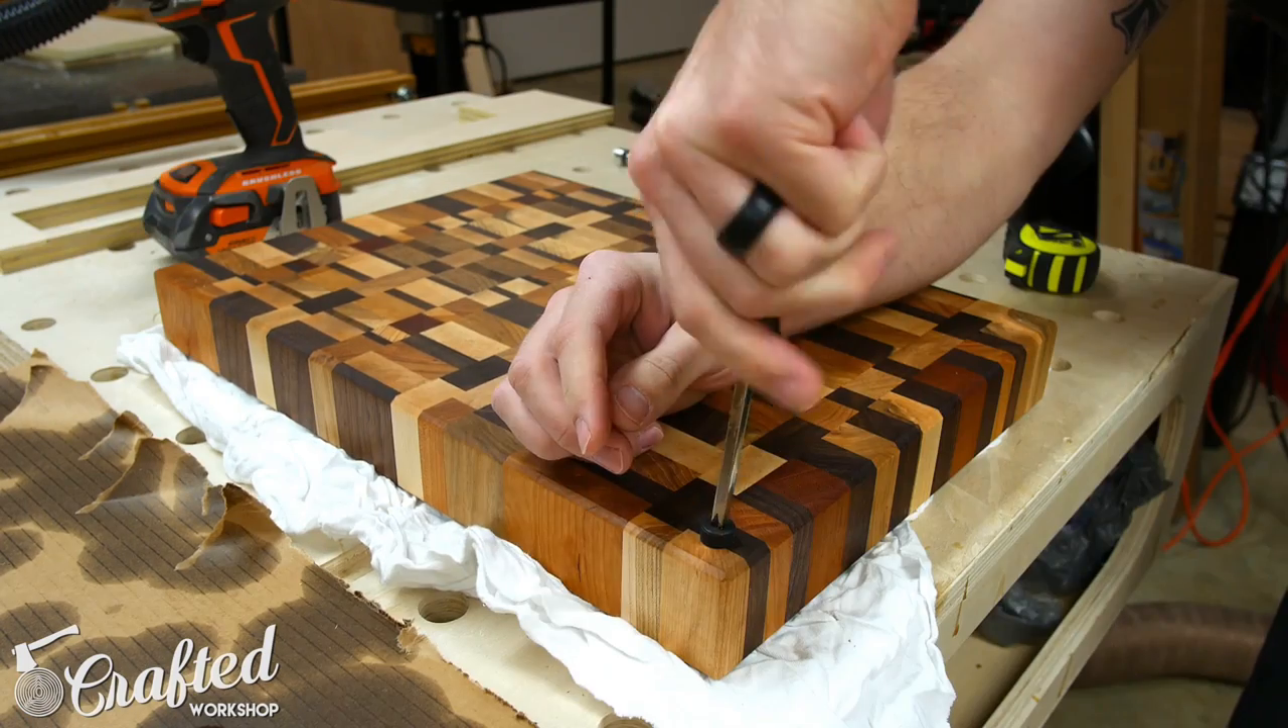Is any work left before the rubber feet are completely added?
Yes.